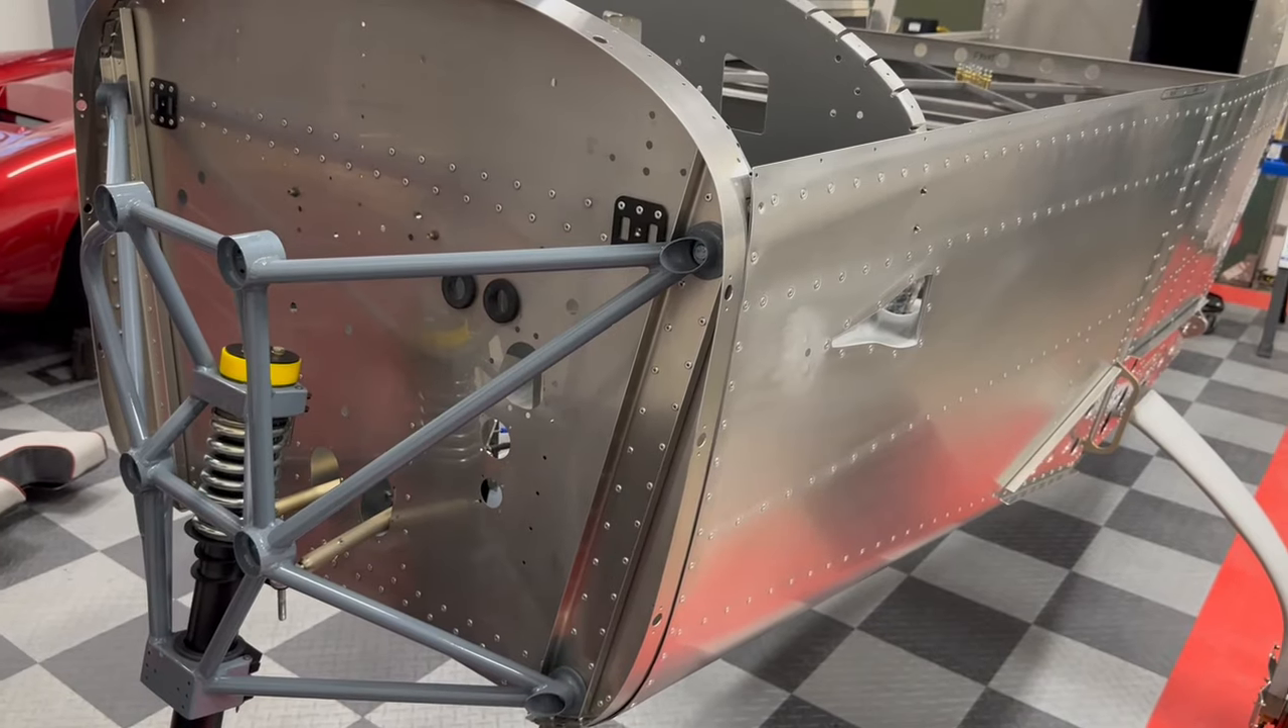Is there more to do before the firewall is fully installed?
No.